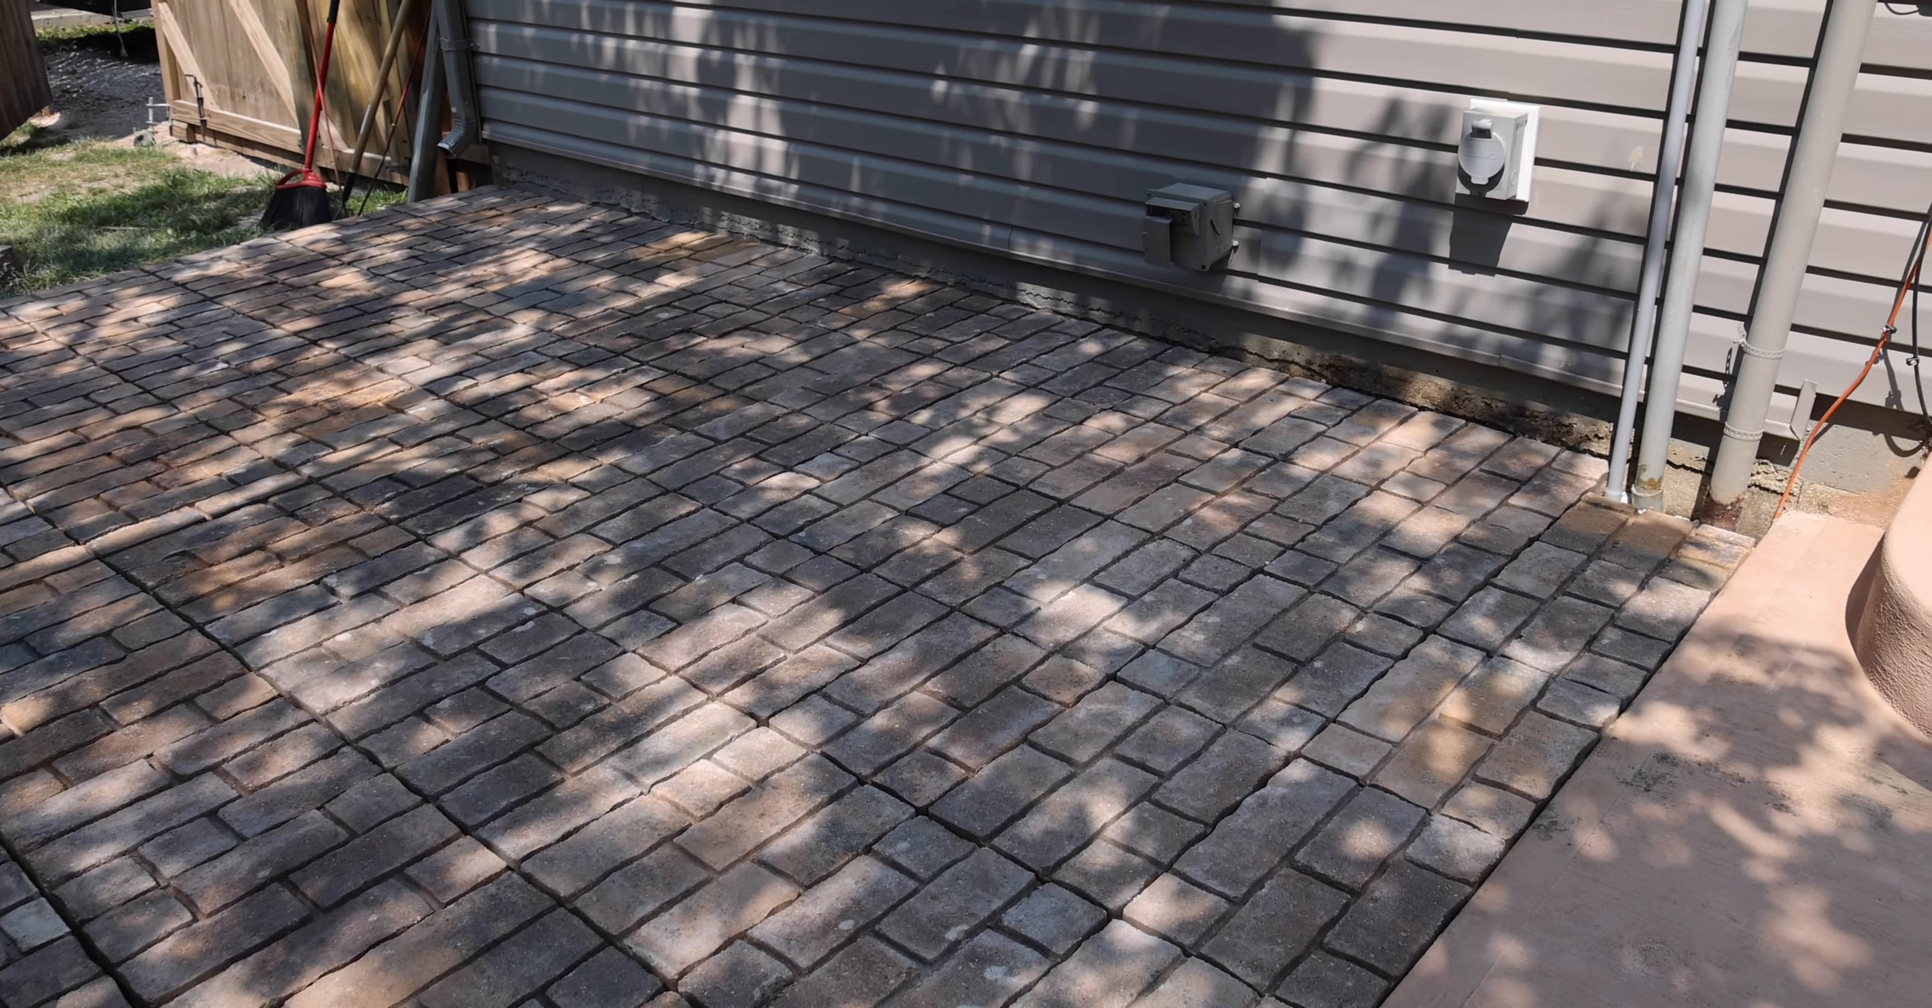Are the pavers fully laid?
Yes.